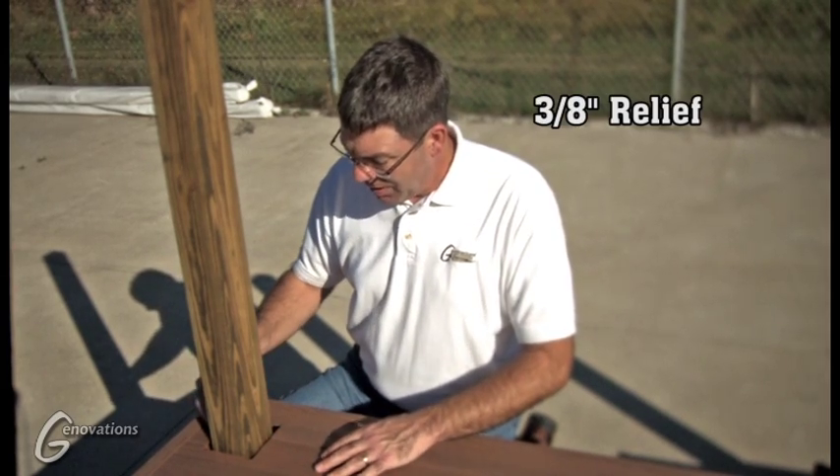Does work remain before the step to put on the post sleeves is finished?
Yes.